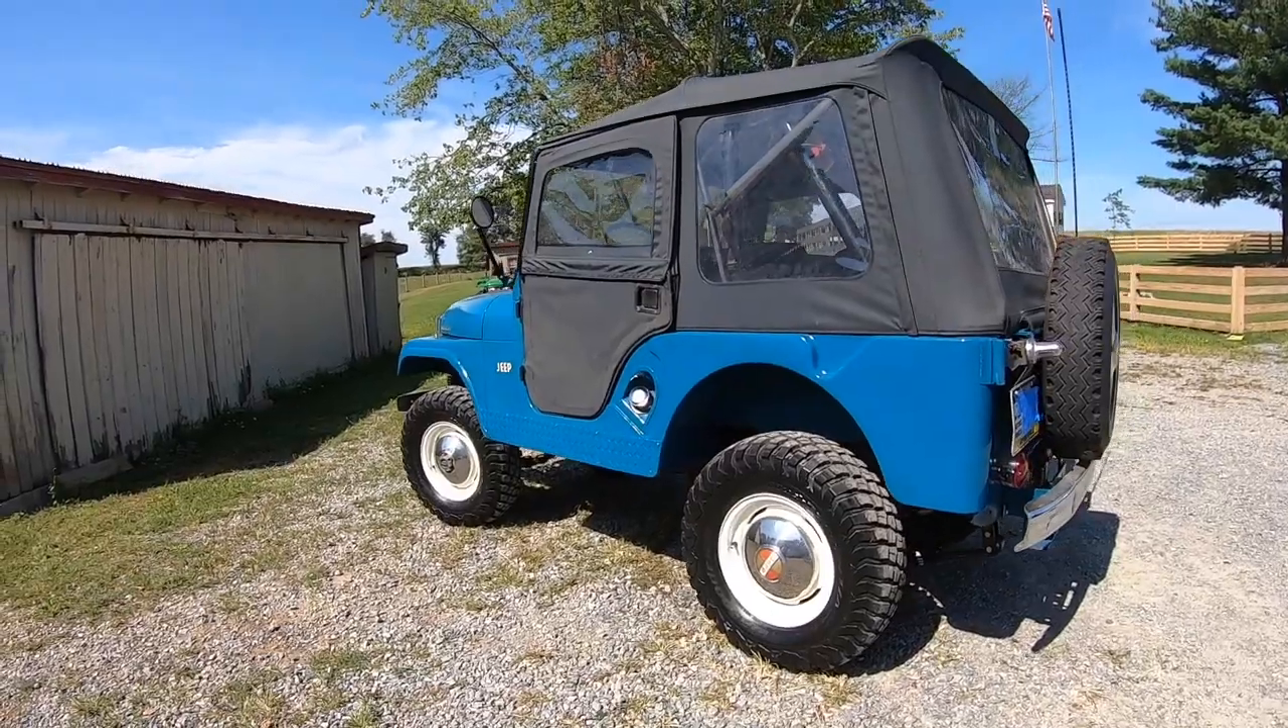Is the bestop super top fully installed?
Yes.